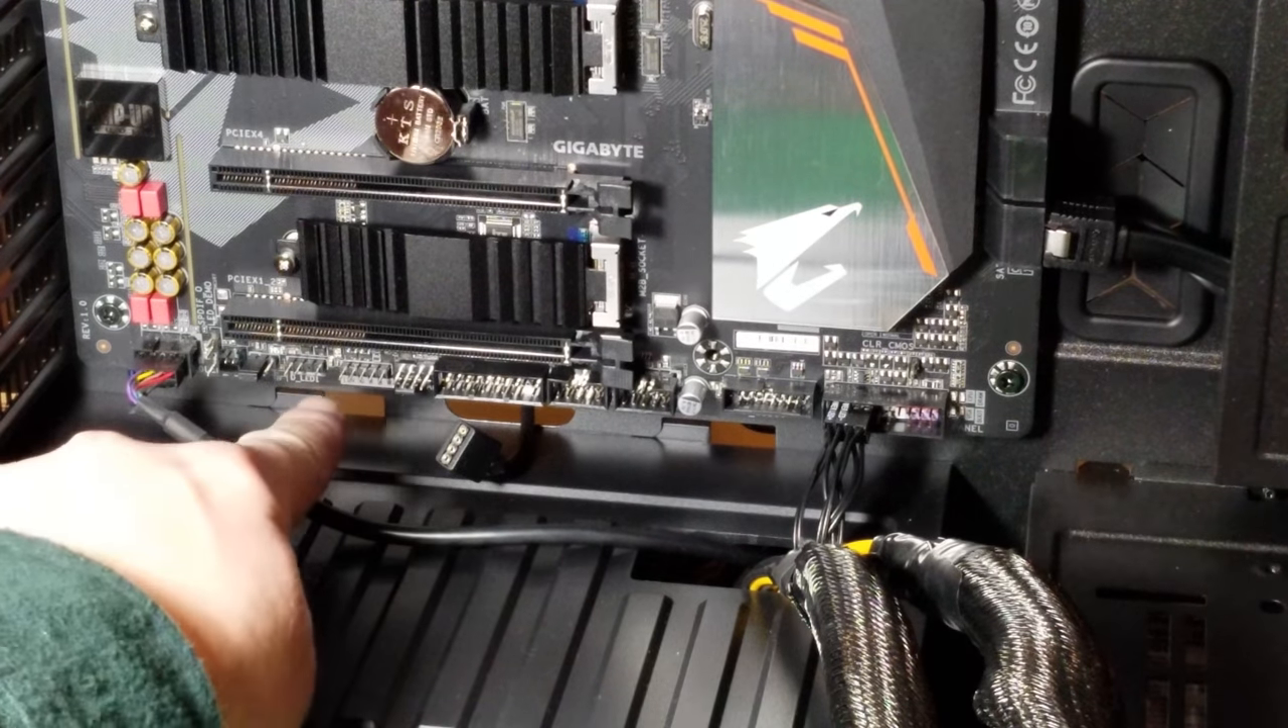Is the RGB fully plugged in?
No.